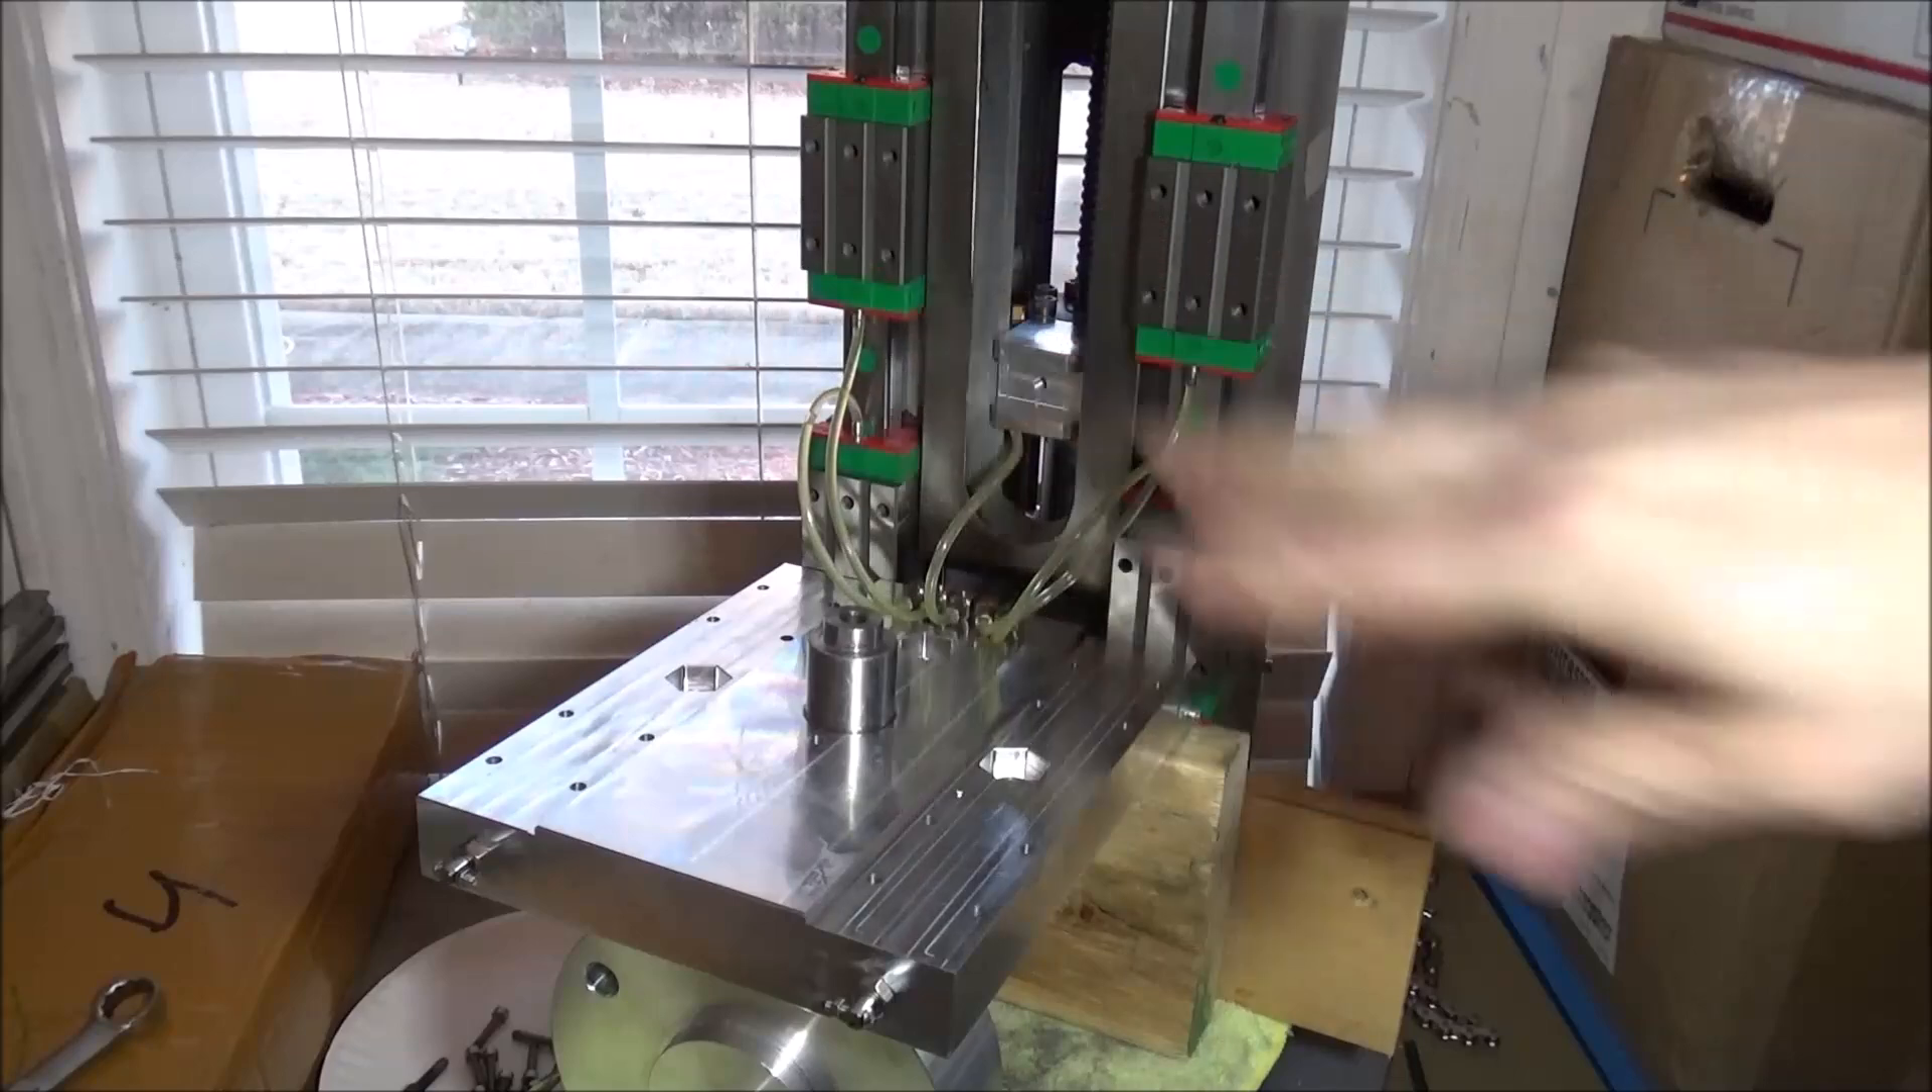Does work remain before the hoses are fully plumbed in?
No.